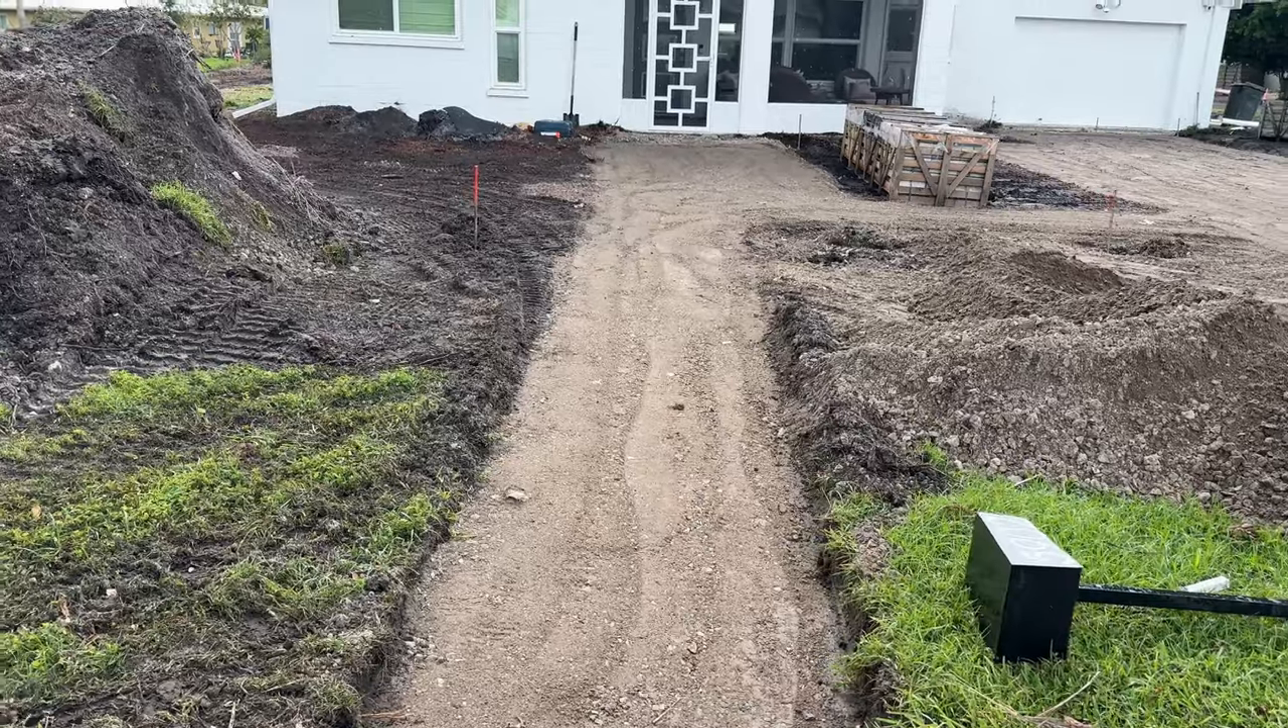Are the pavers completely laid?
No.